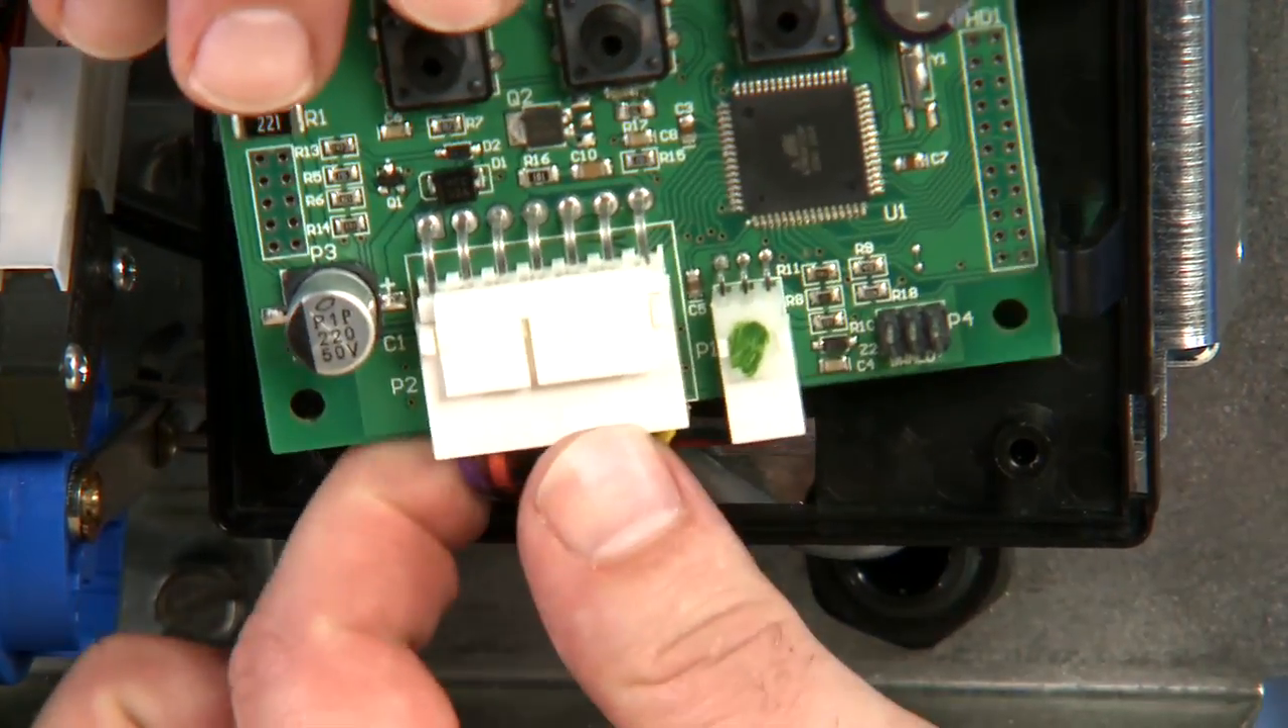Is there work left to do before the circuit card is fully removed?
Yes.